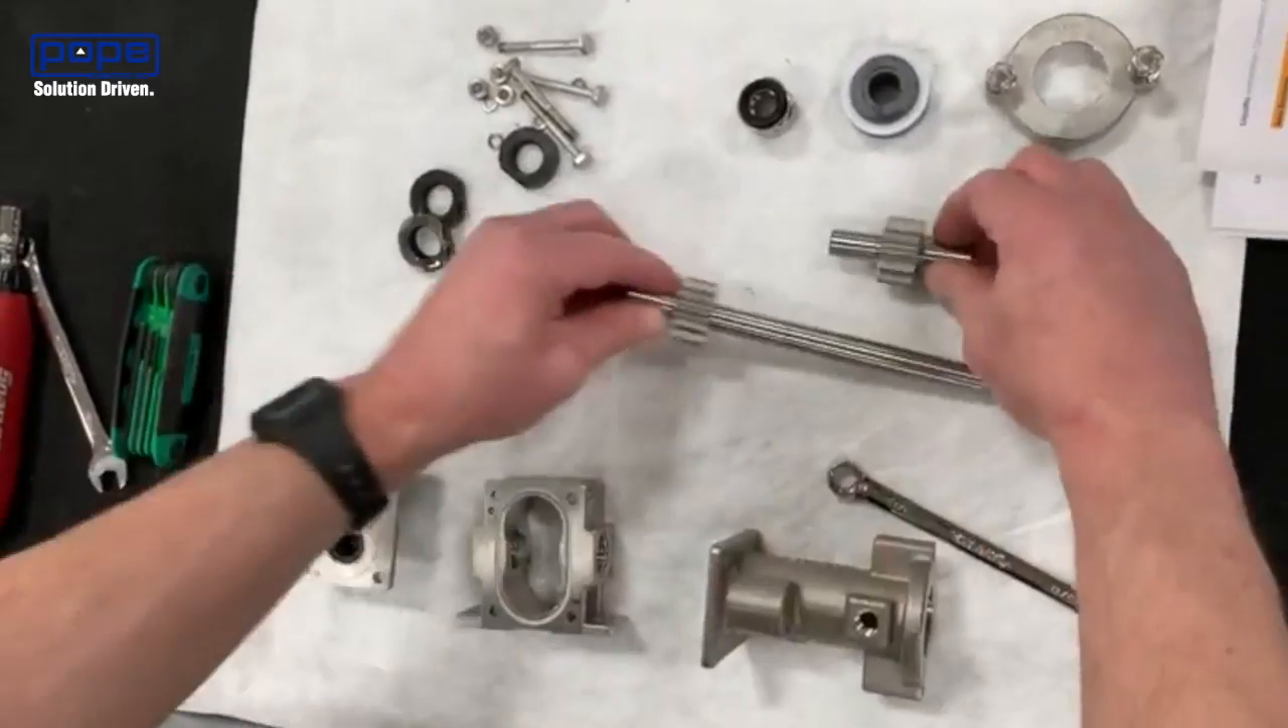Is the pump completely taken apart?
Yes.